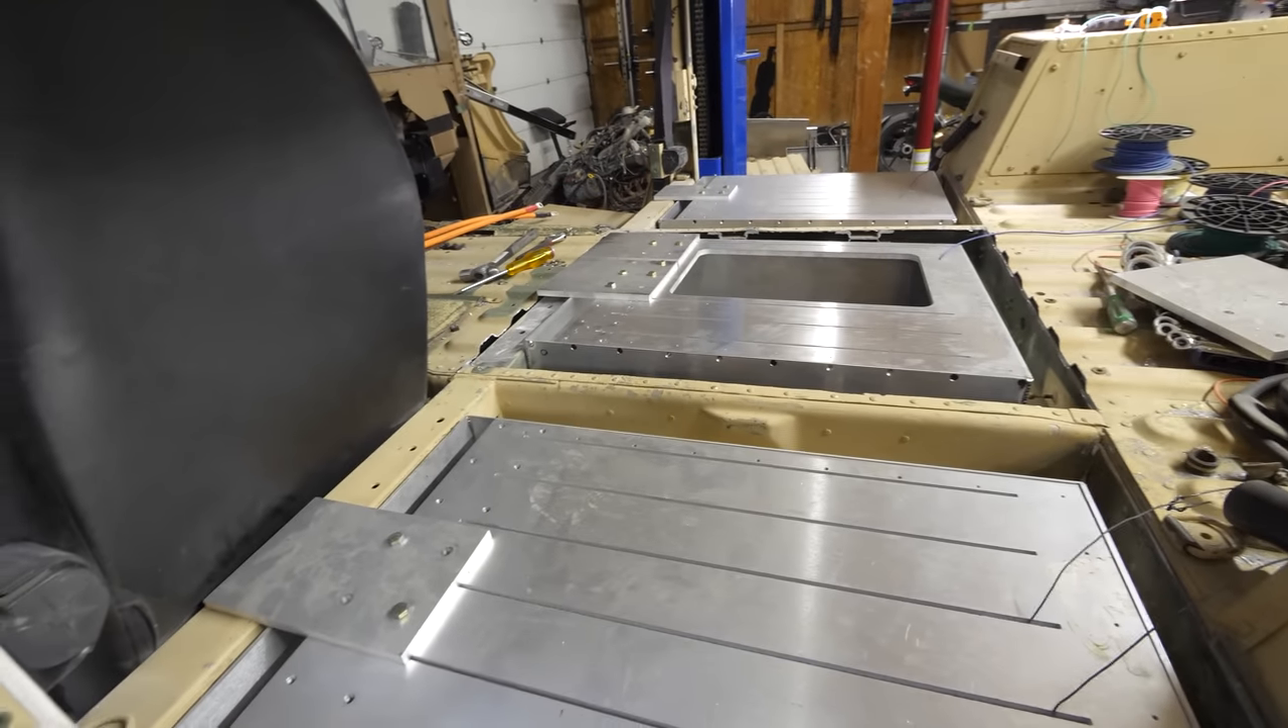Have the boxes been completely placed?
Yes.